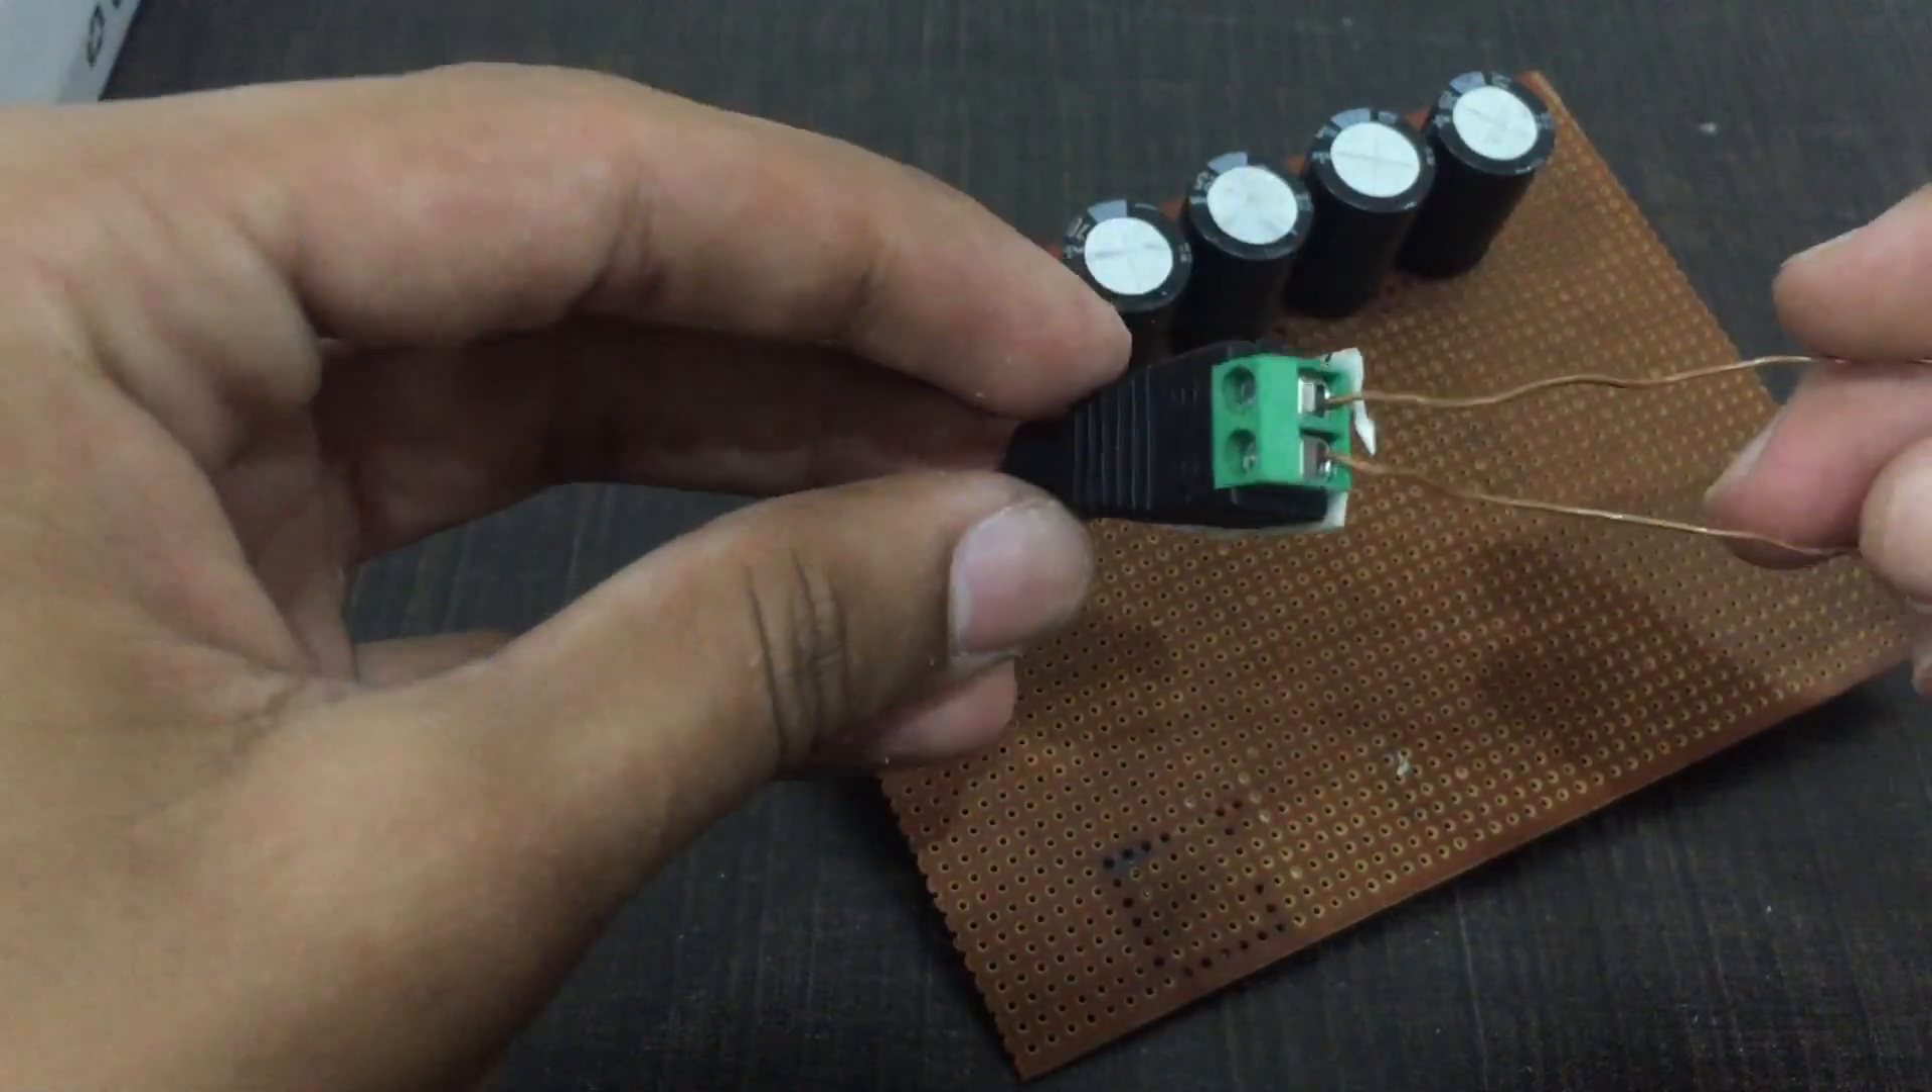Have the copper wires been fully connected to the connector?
Yes.